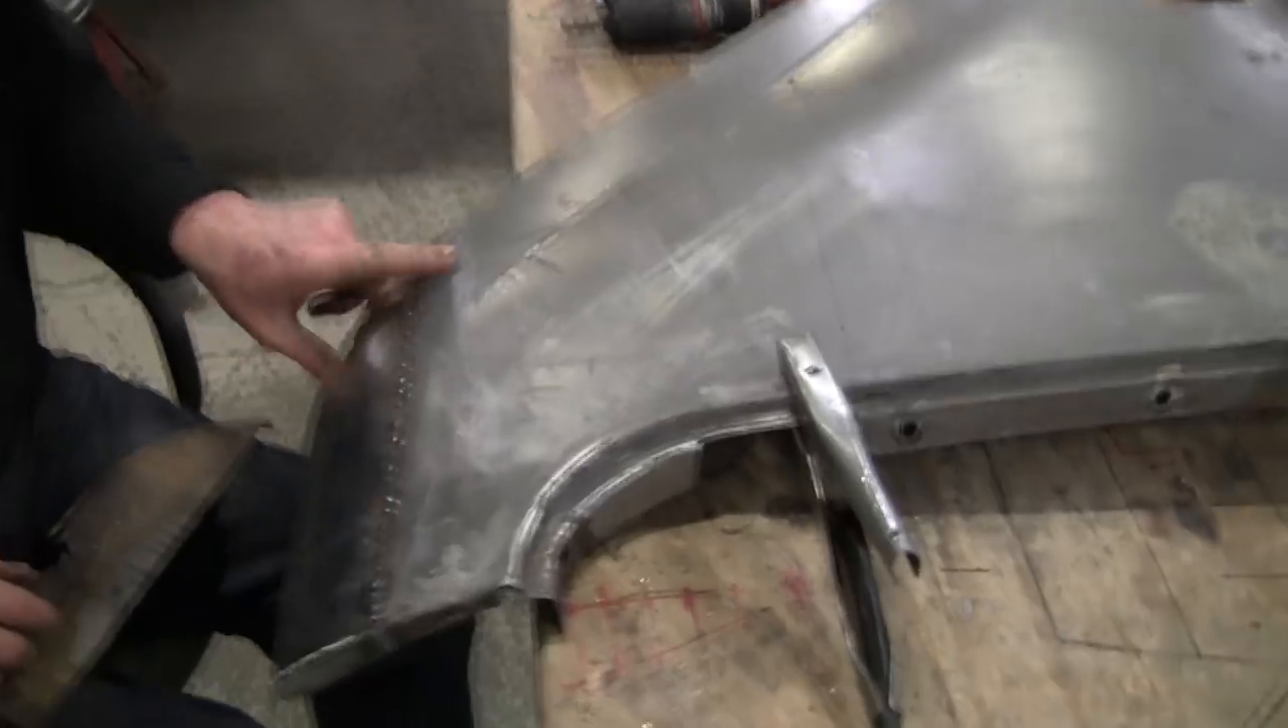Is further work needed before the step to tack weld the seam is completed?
No.